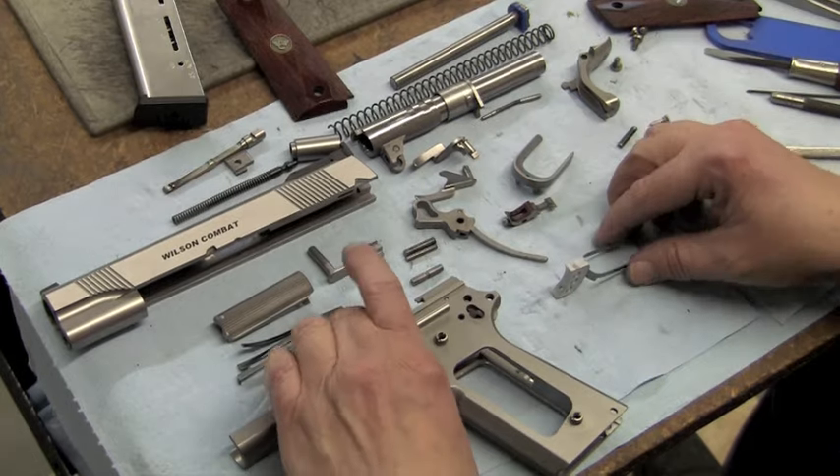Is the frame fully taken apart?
Yes.